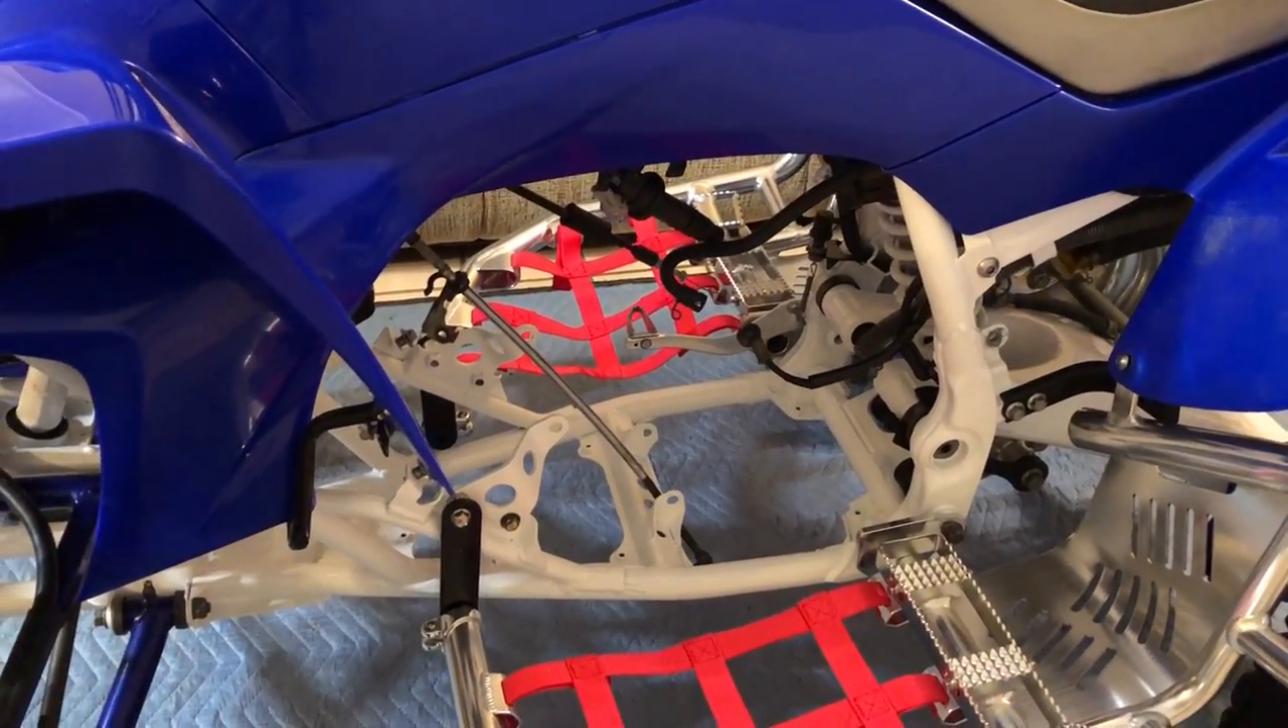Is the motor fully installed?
No.